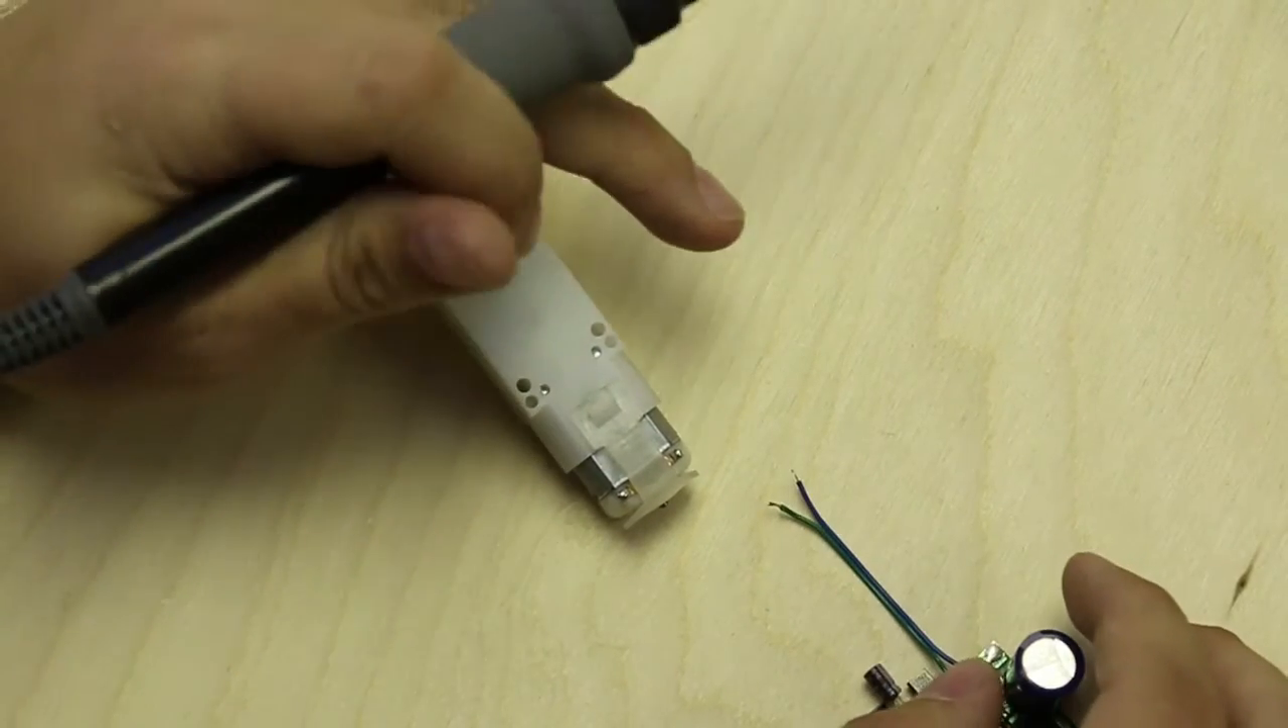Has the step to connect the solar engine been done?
No.